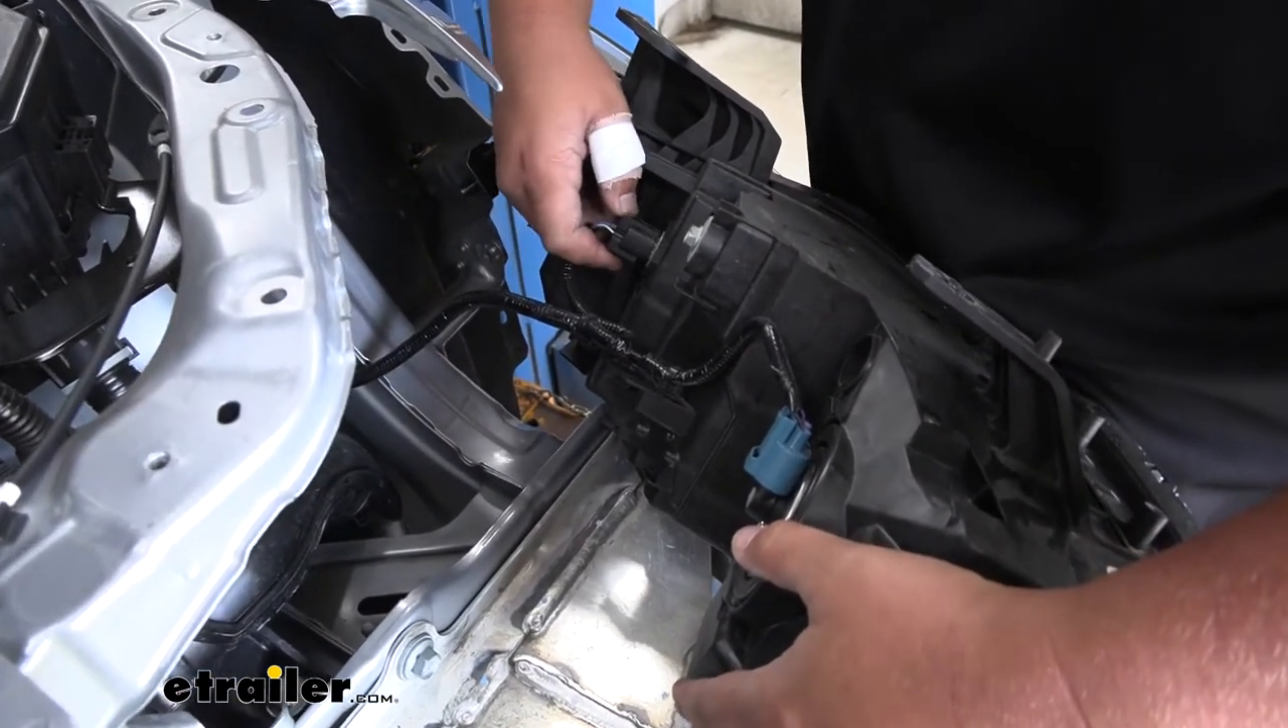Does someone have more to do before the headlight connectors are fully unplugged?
Yes.